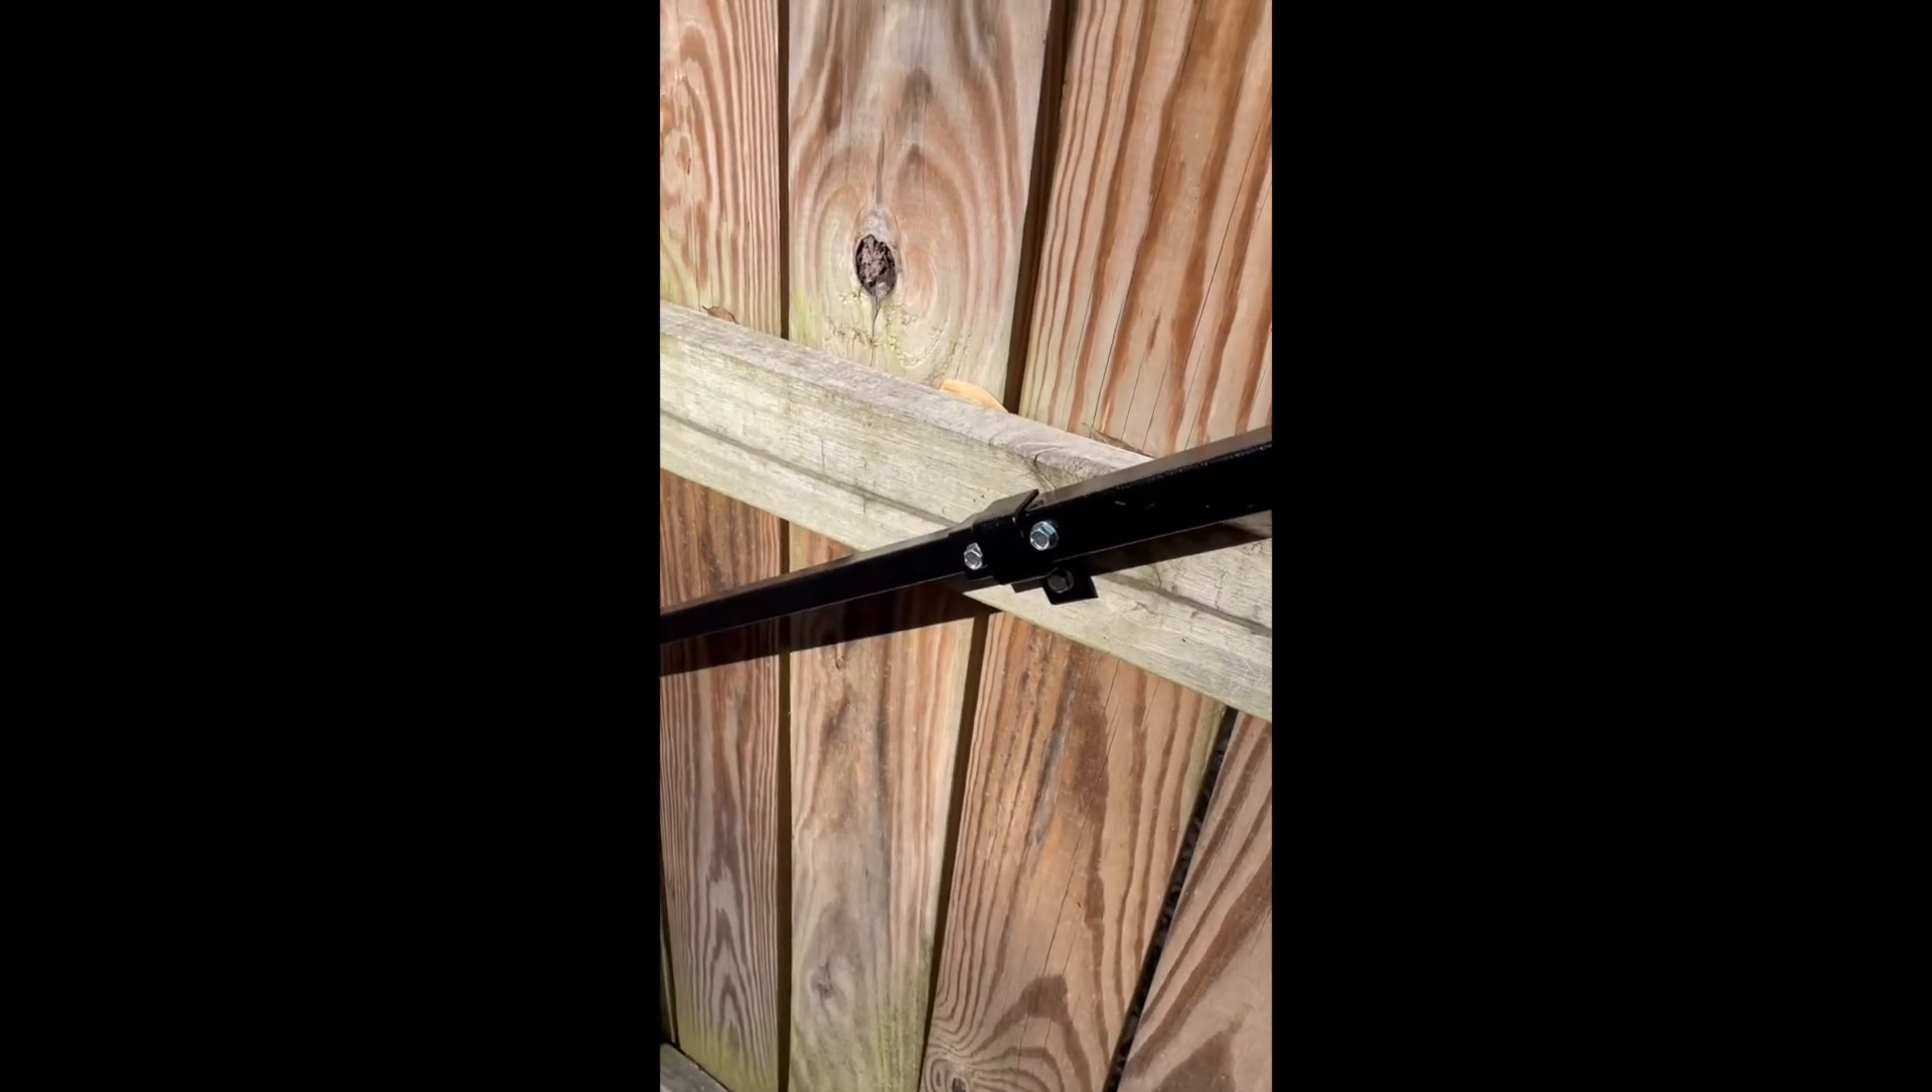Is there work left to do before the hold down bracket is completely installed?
No.